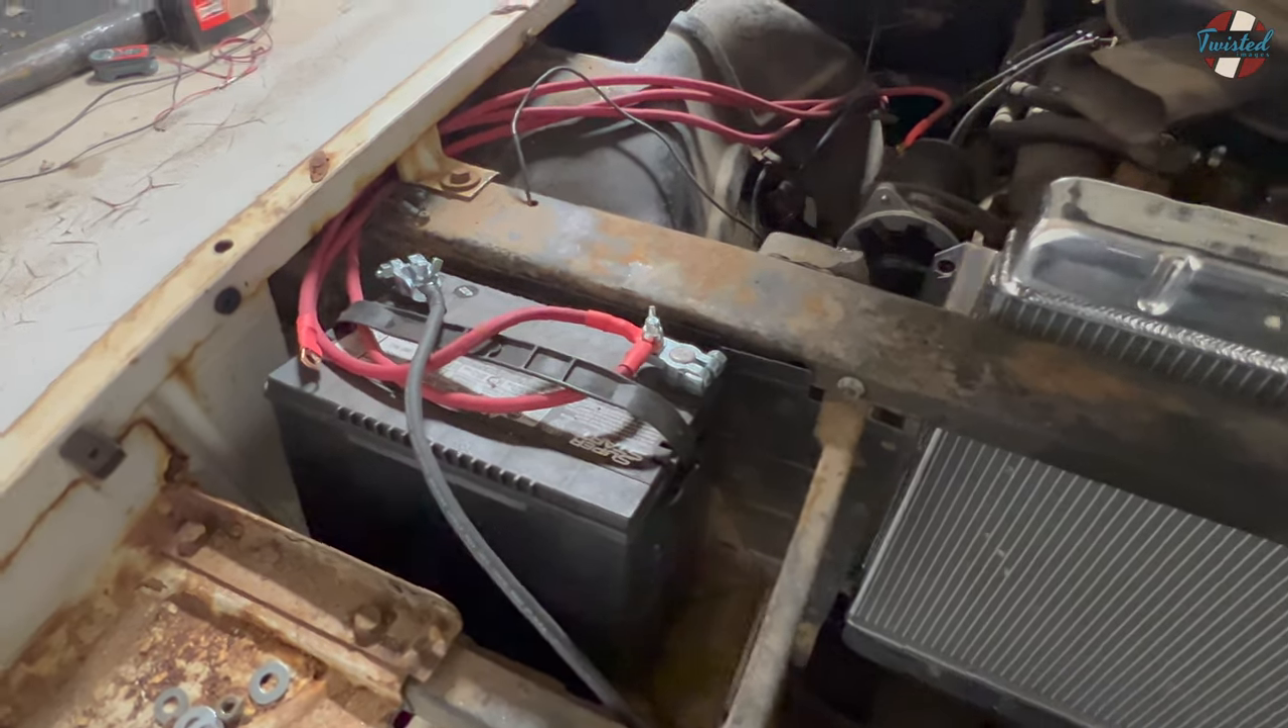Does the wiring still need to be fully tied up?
Yes.